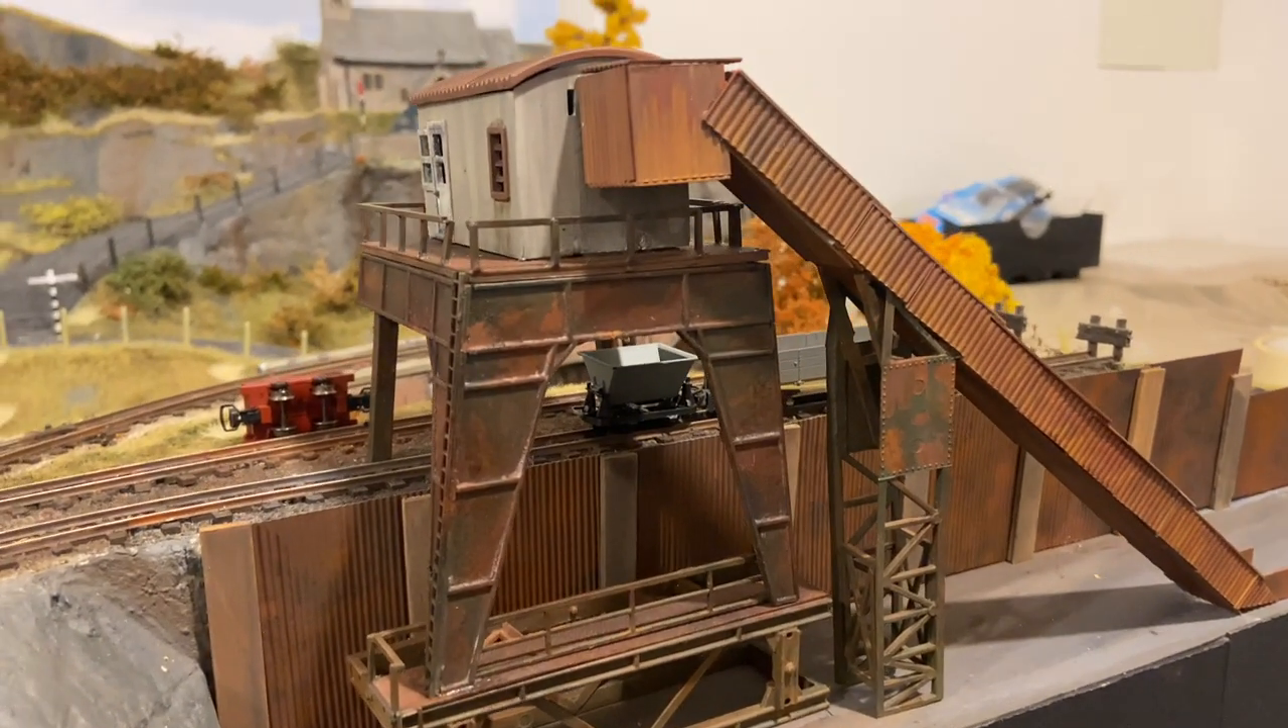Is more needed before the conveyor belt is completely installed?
No.